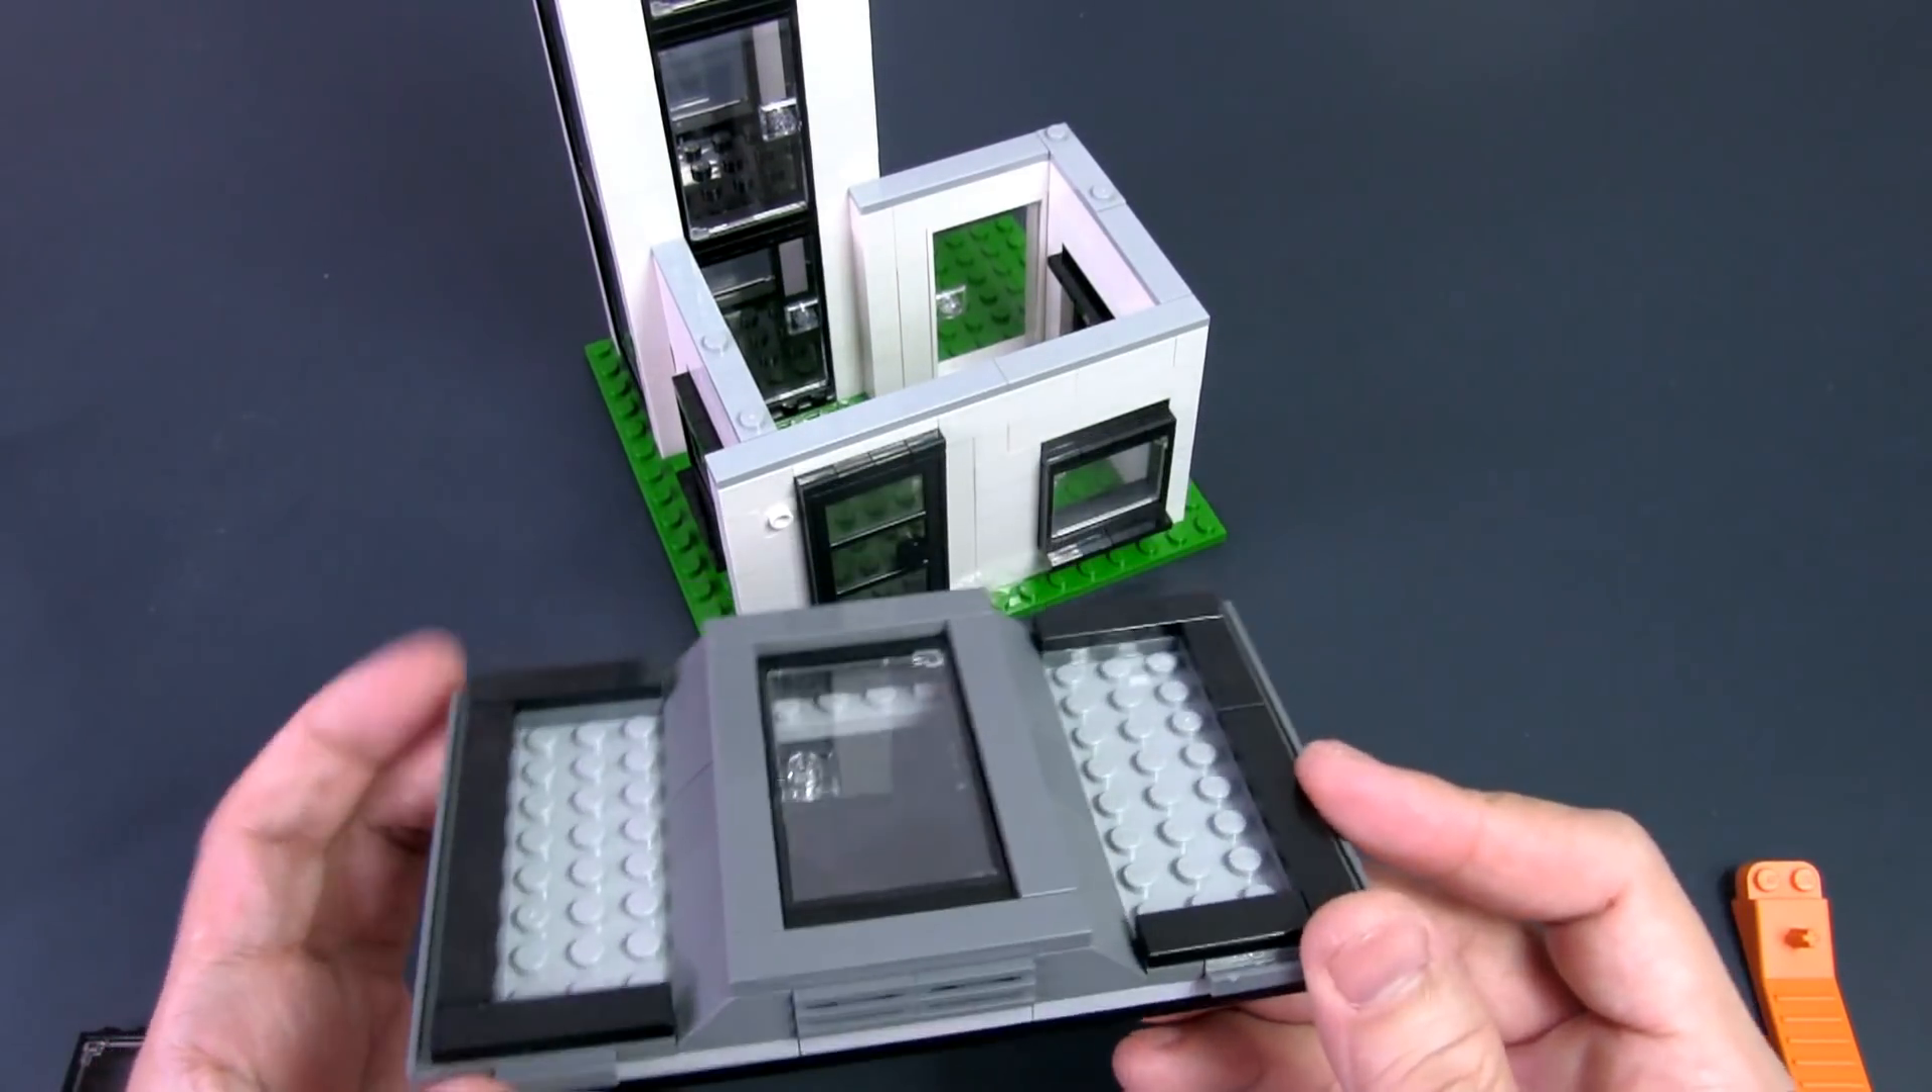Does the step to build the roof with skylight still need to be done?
No.